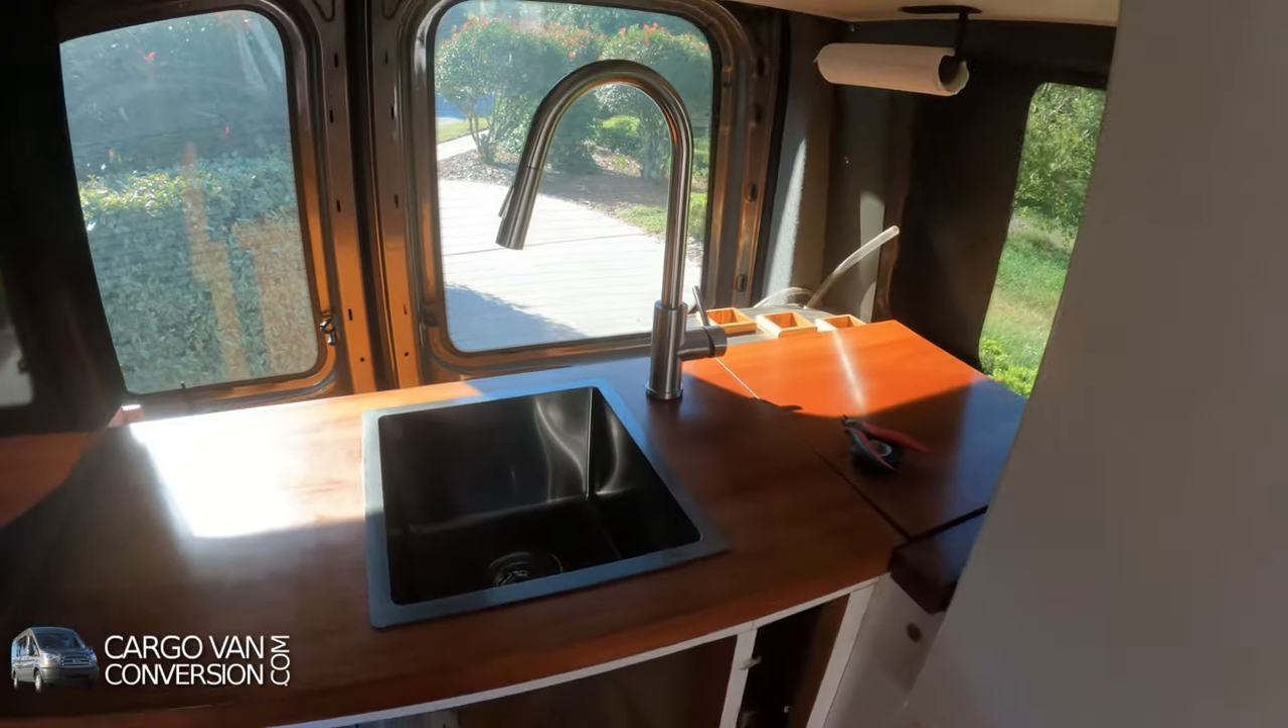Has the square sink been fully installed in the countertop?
Yes.